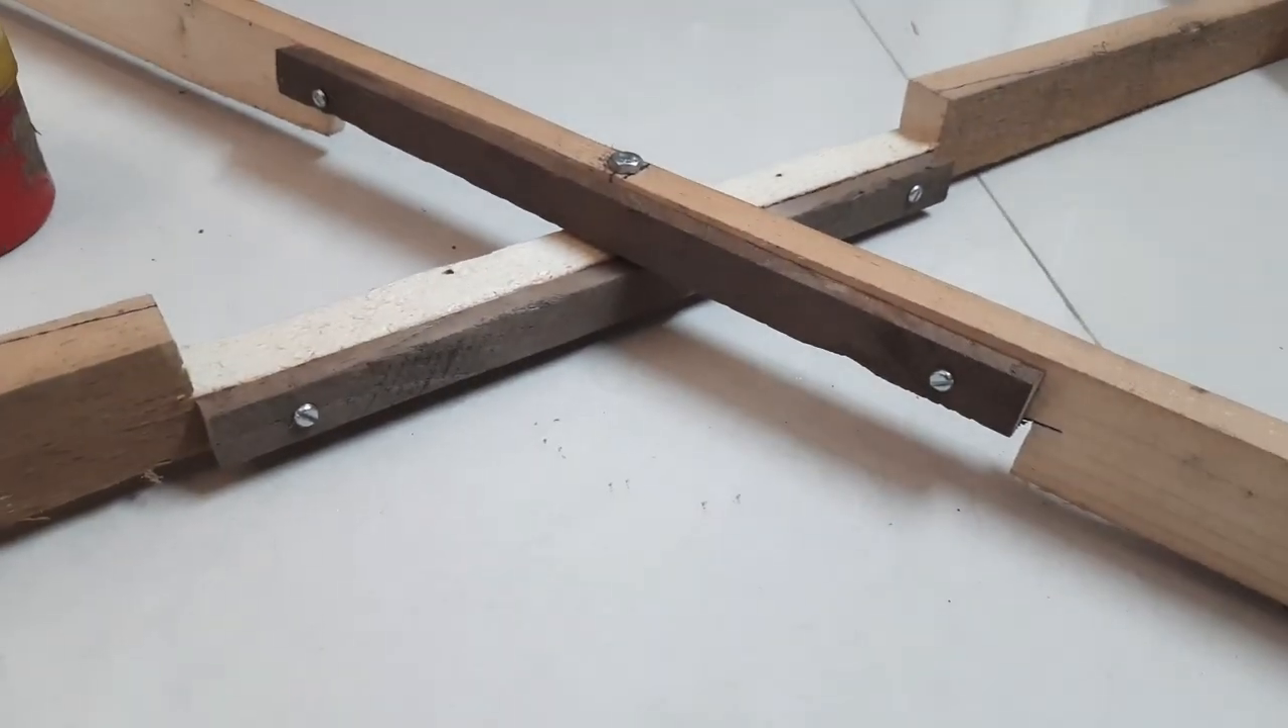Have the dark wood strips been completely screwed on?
Yes.